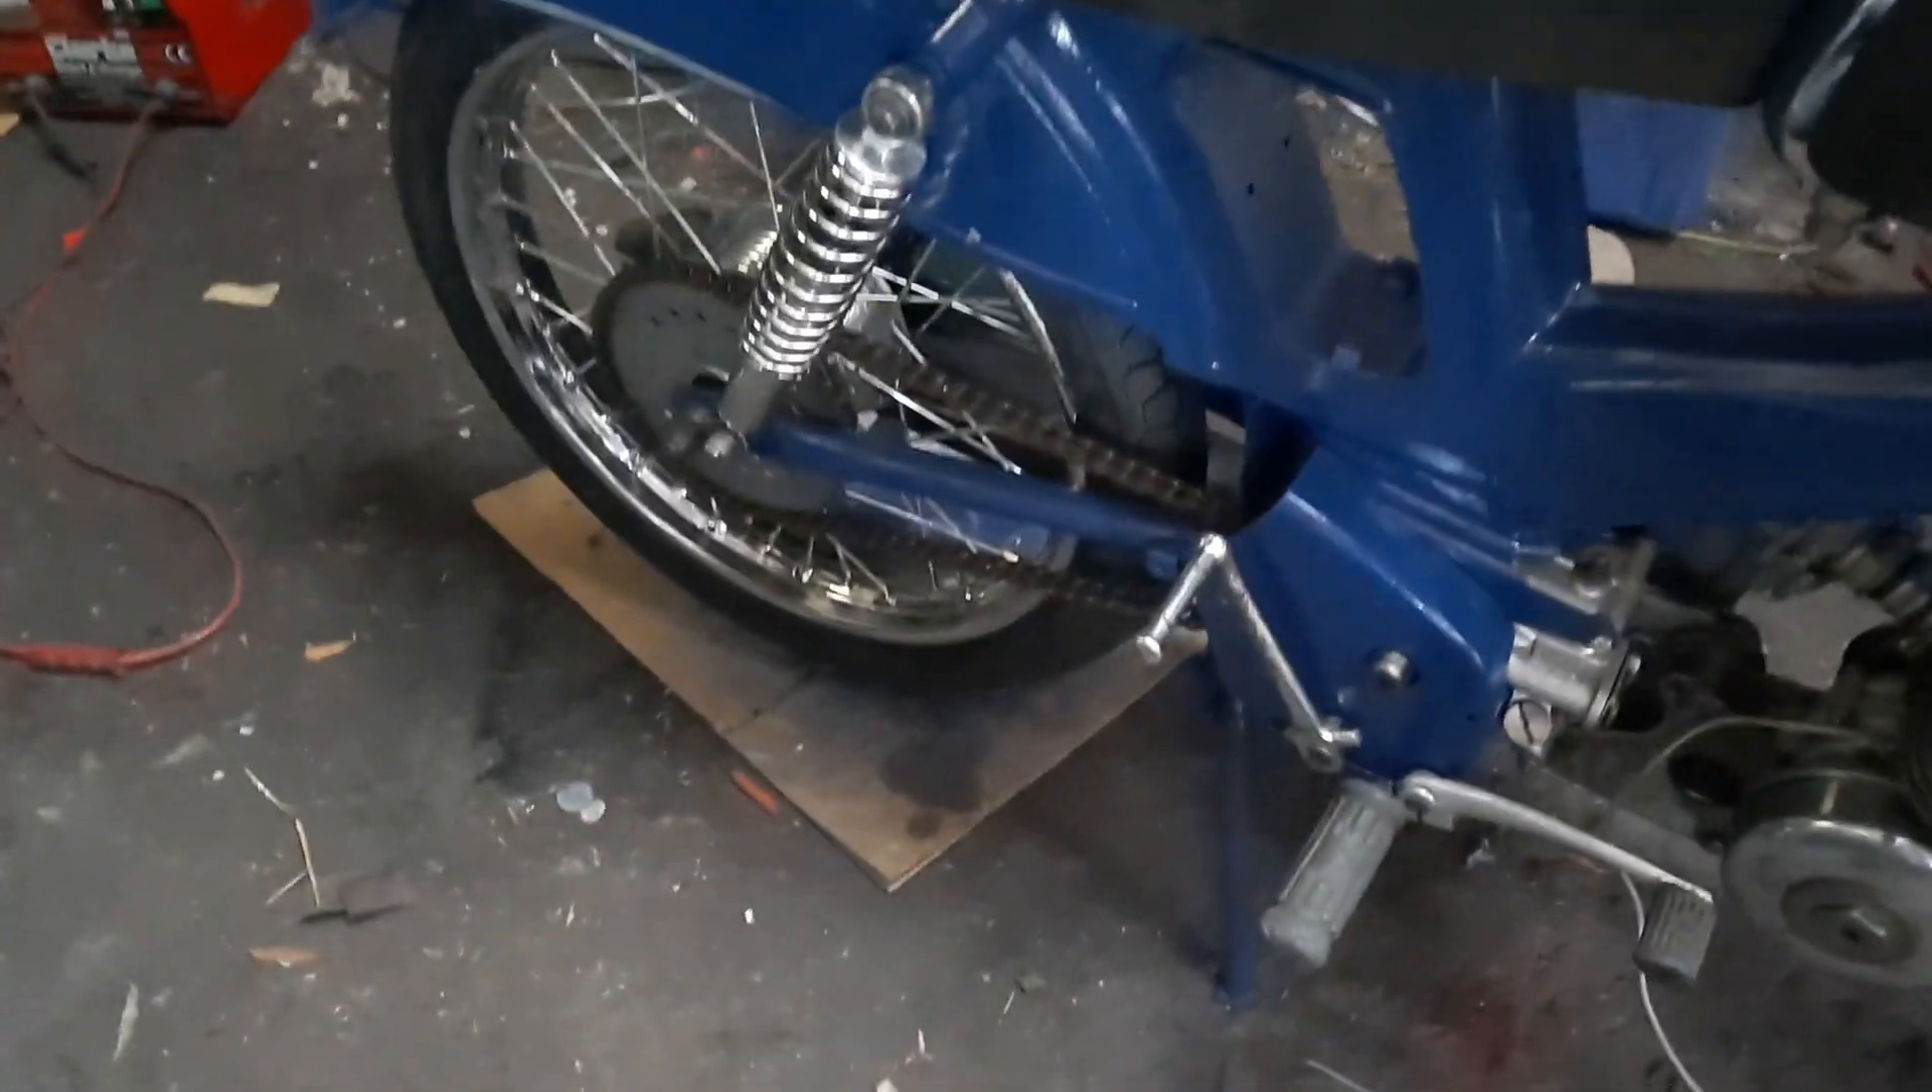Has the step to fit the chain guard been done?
No.